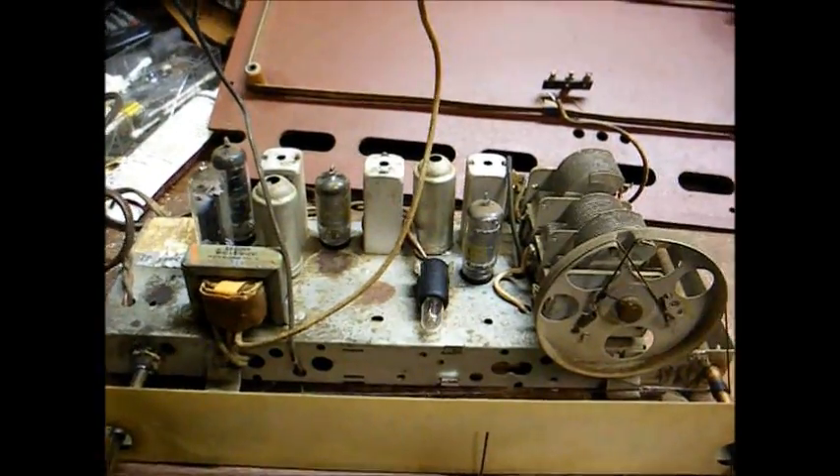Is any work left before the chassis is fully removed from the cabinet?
No.